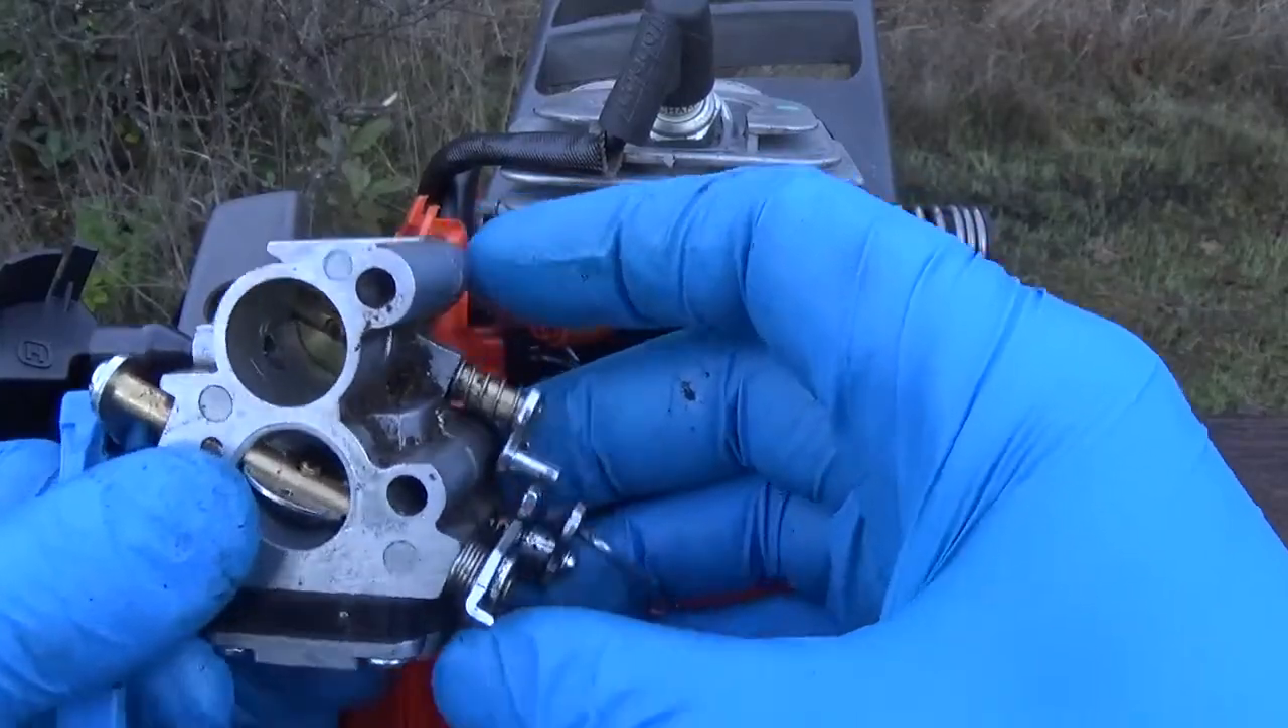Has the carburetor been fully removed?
Yes.